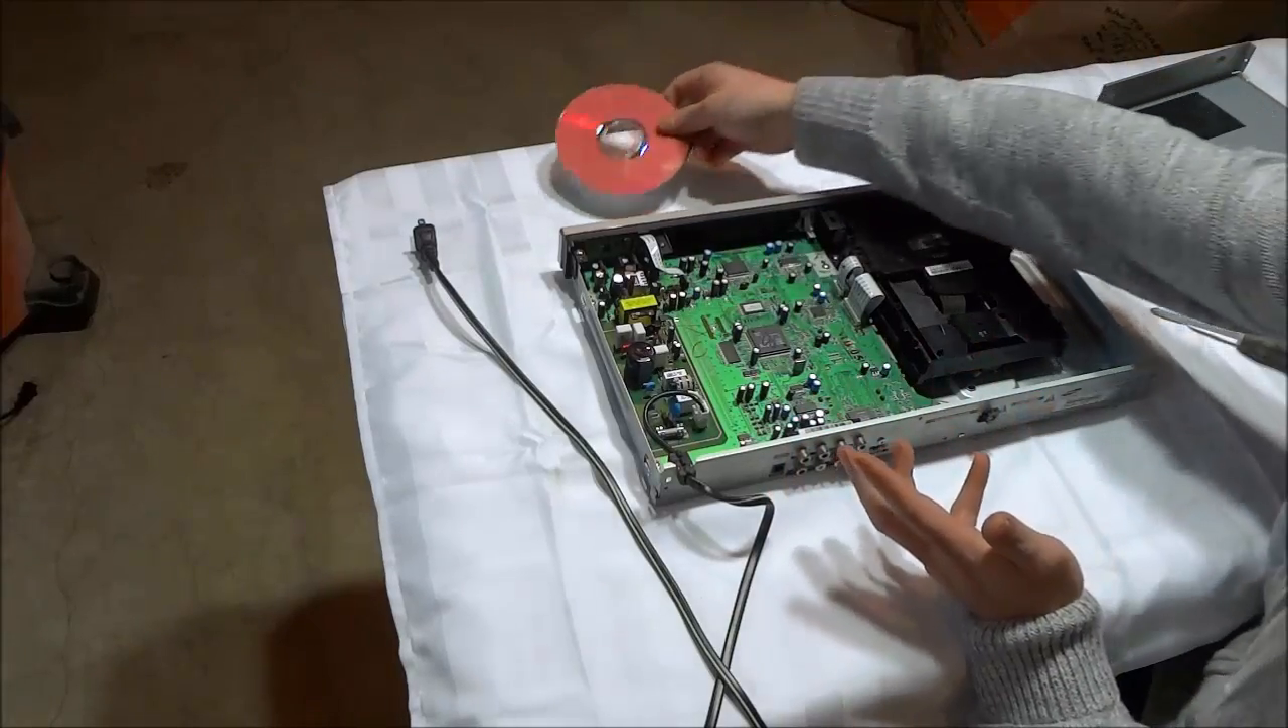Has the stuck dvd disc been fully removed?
Yes.